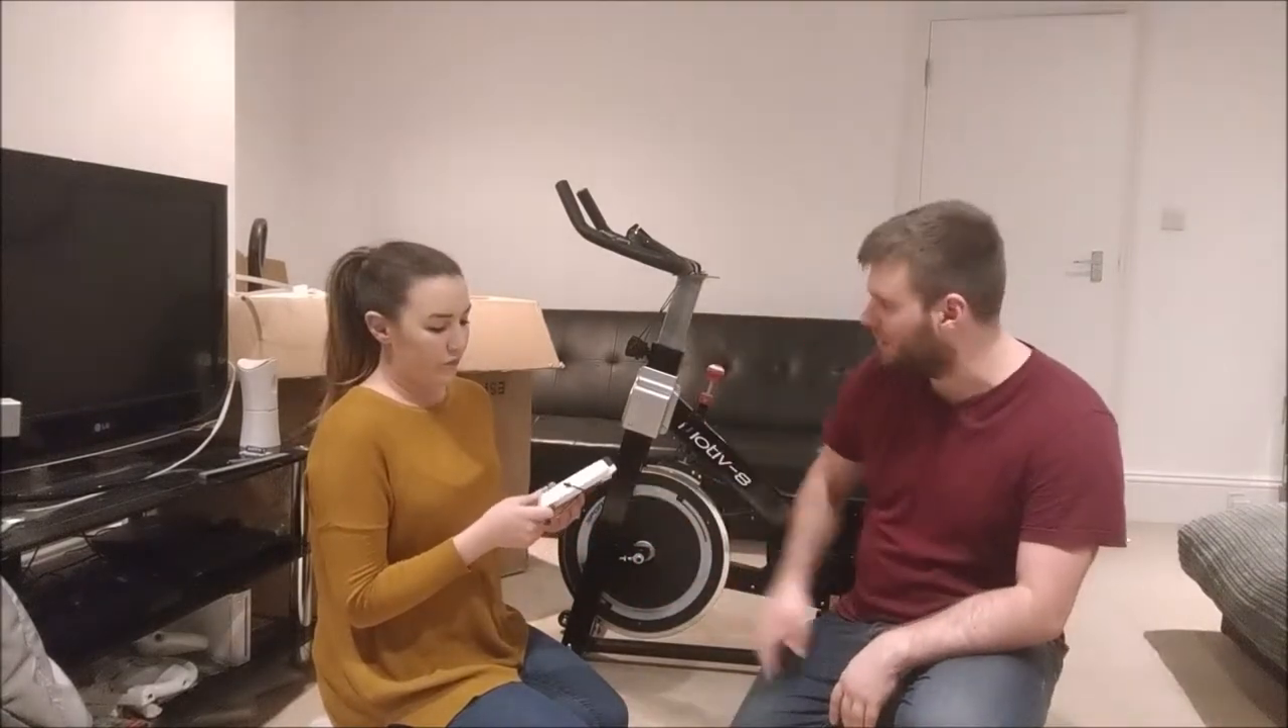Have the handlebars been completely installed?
Yes.